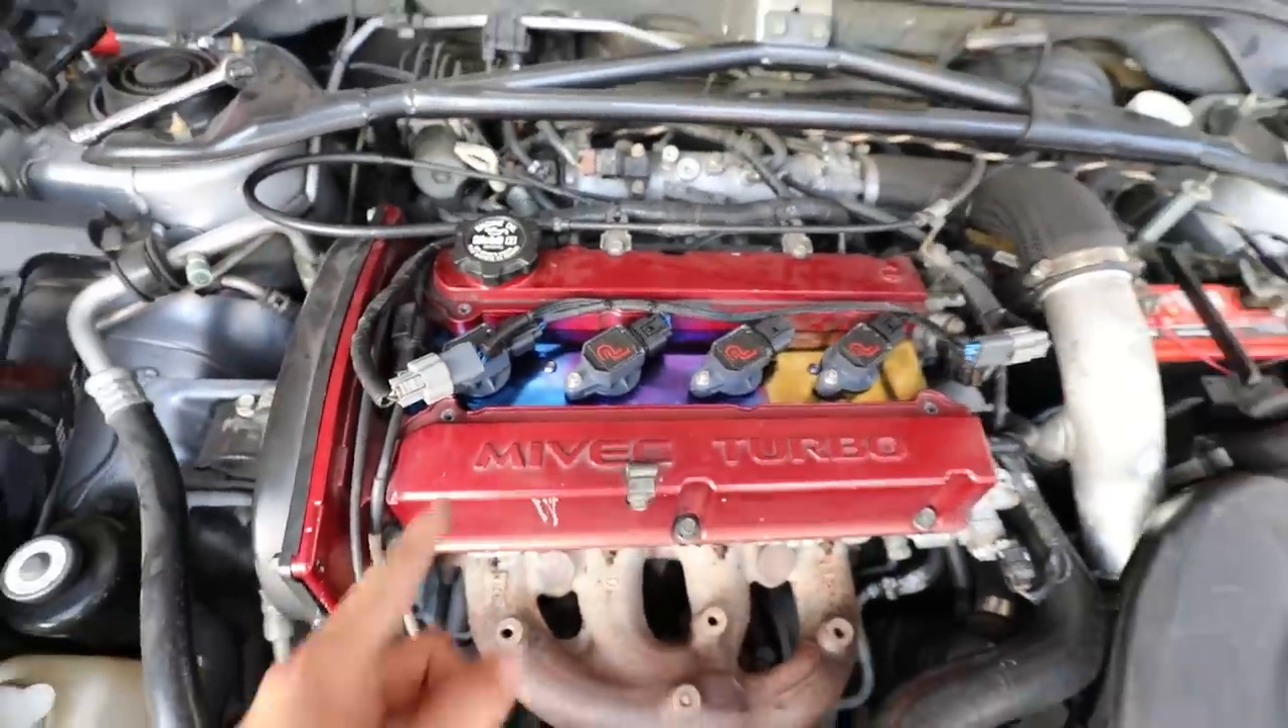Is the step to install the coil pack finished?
Yes.